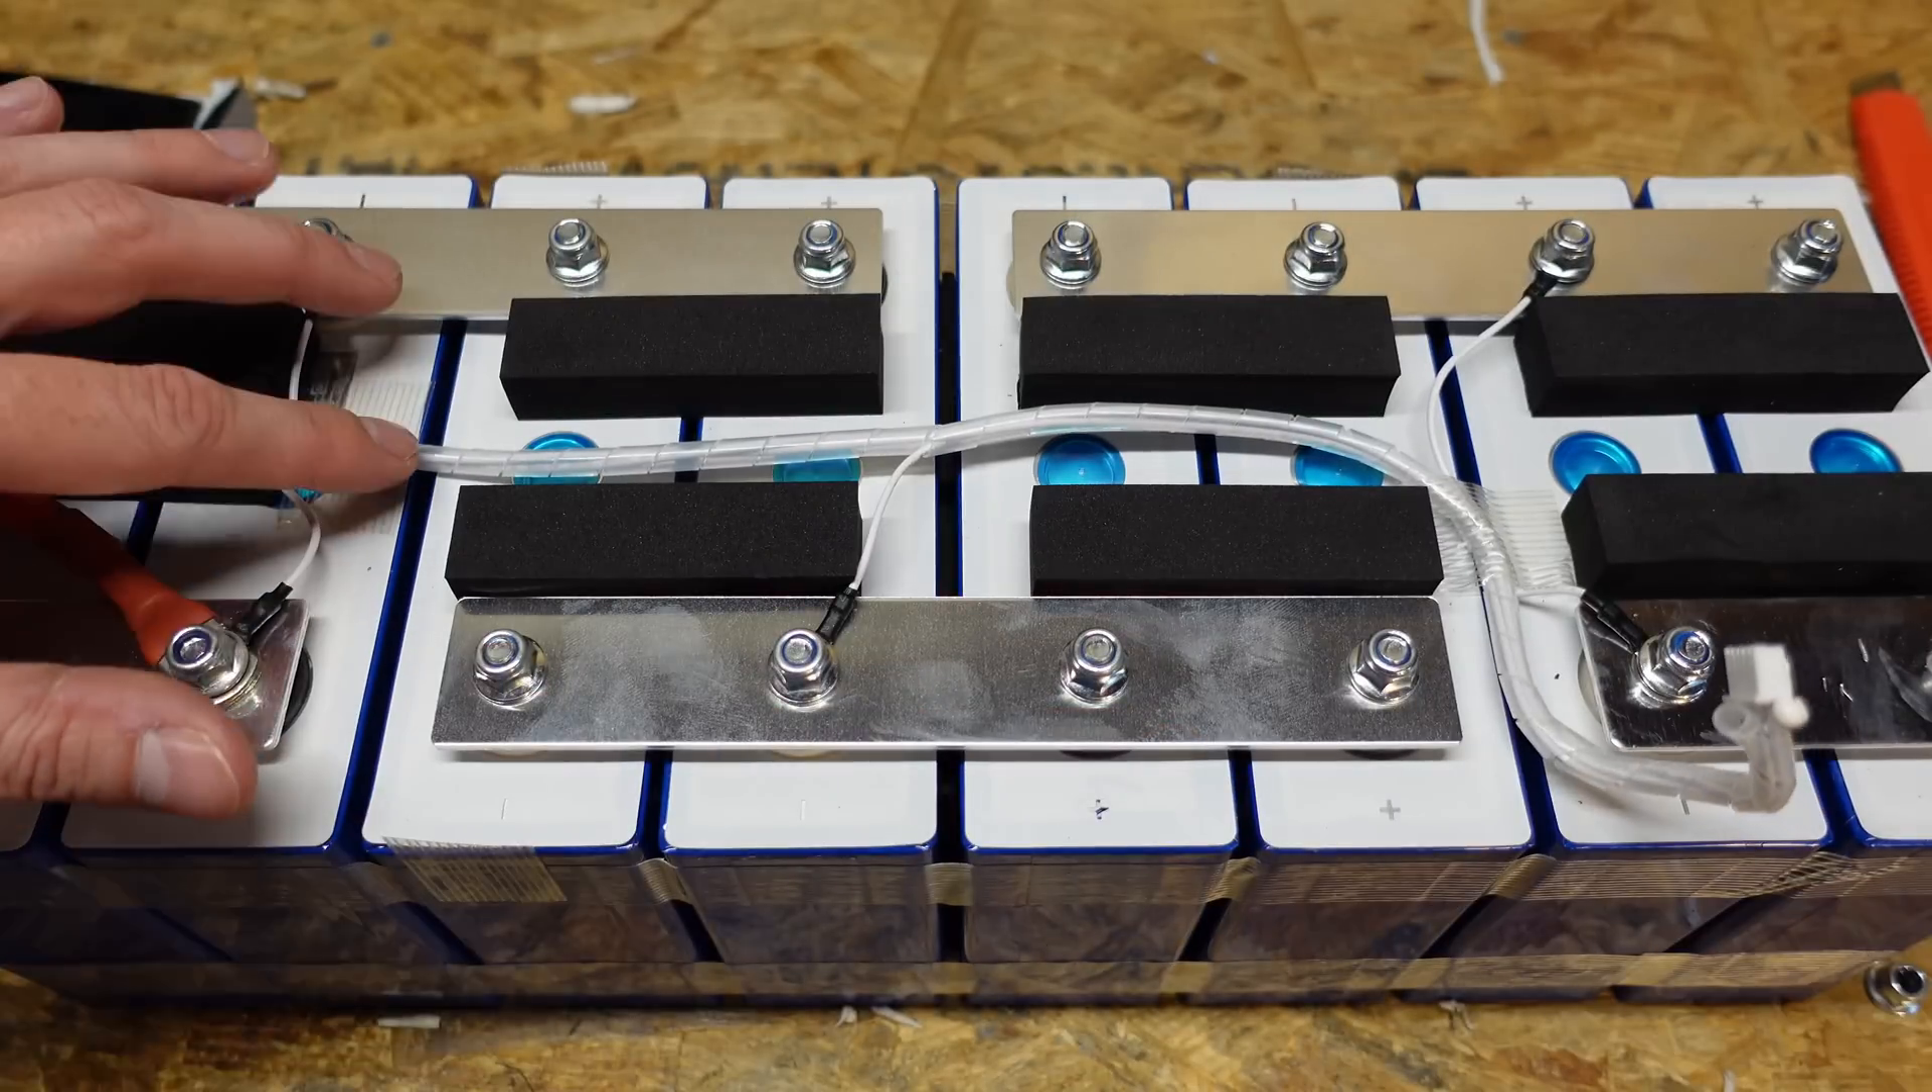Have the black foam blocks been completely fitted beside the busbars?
Yes.